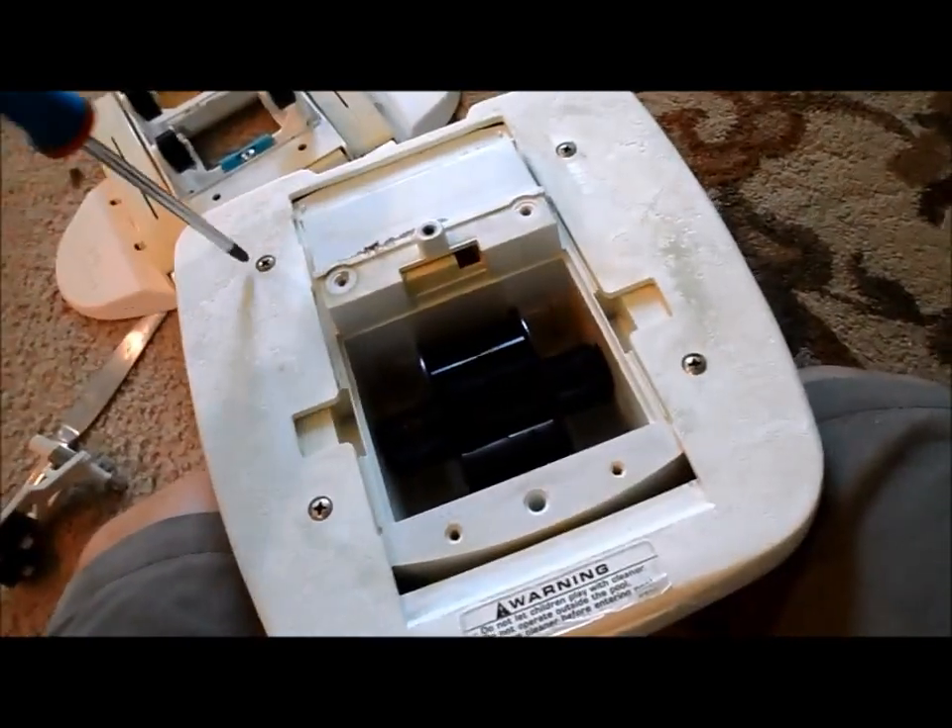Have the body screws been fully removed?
No.